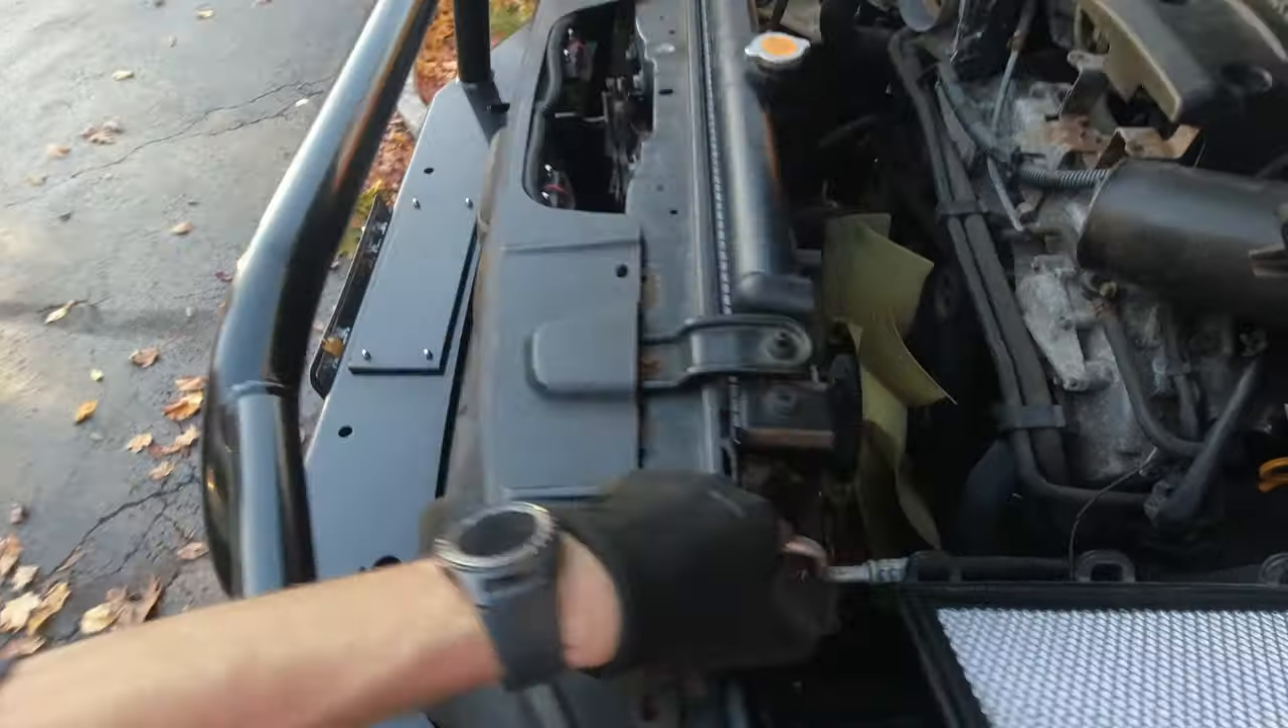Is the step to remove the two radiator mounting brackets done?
No.